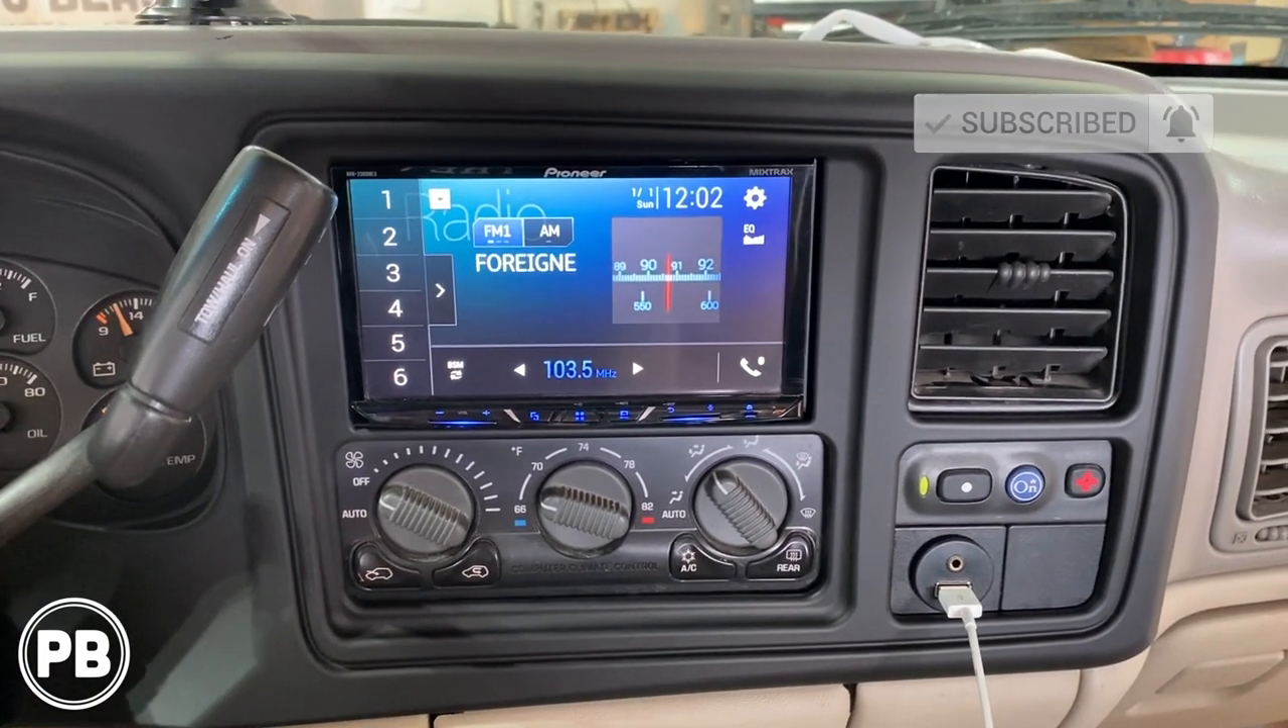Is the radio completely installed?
Yes.